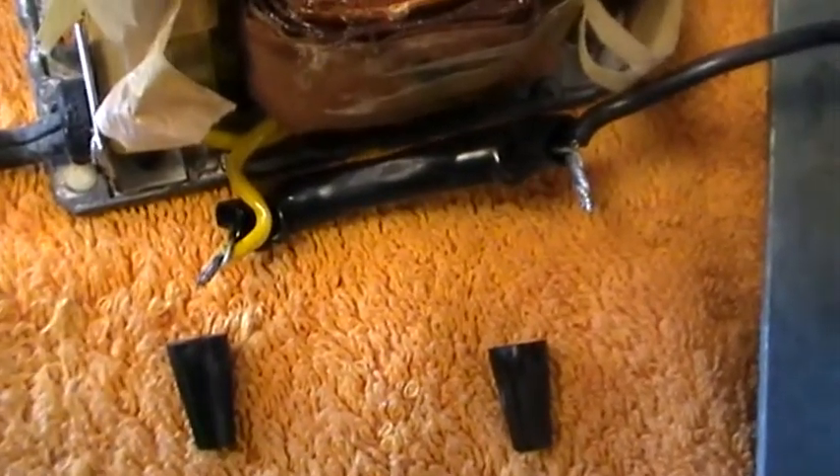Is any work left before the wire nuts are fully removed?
No.